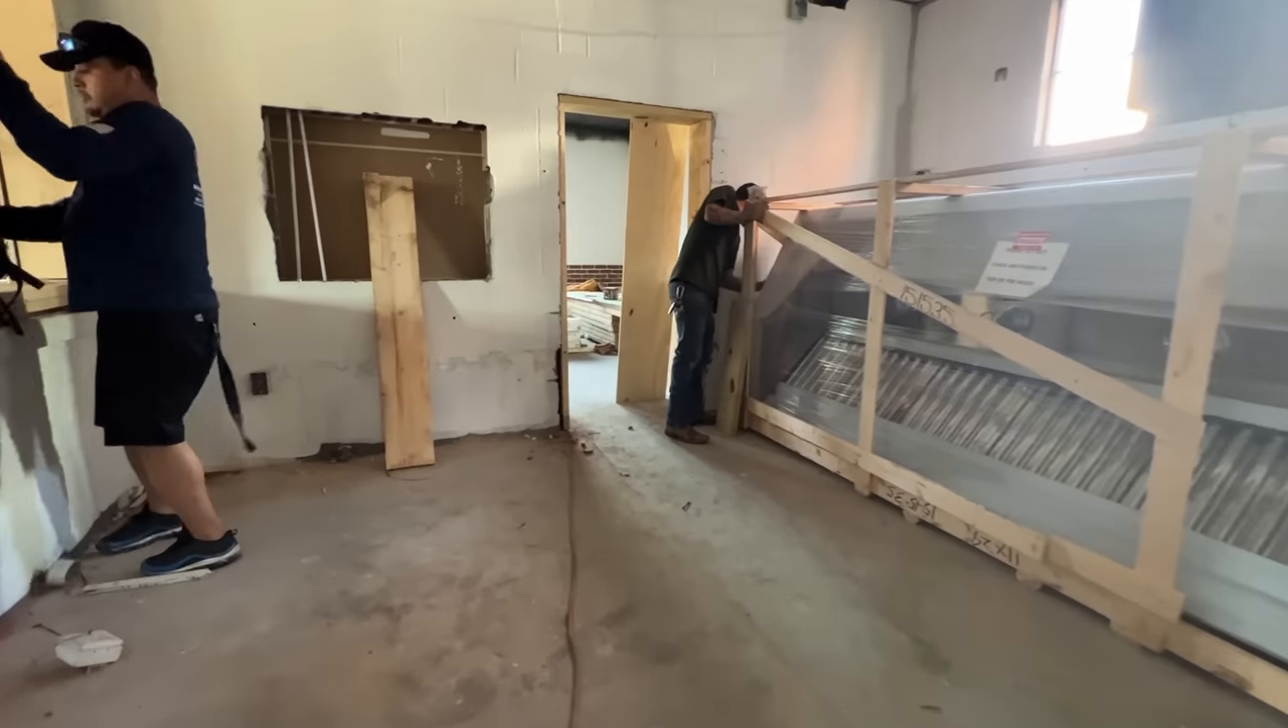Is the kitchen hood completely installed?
No.